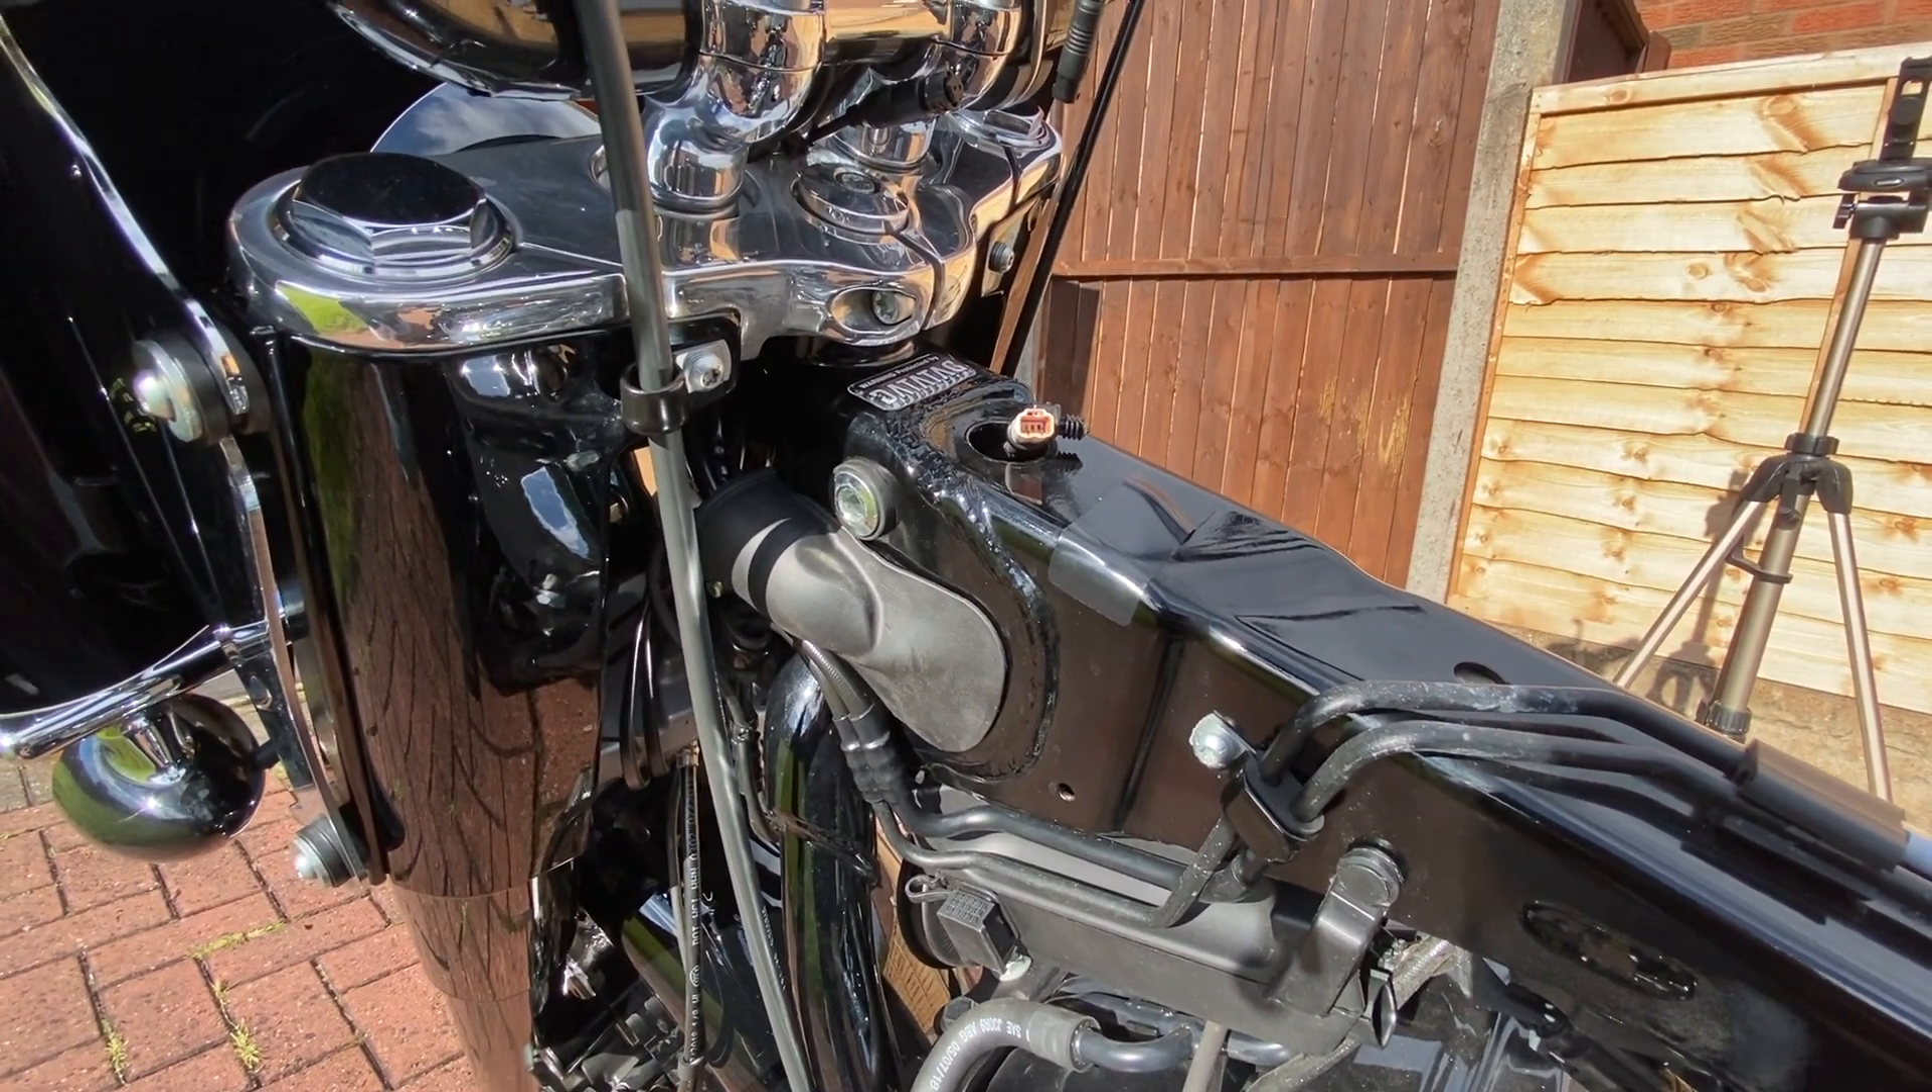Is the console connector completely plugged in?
No.